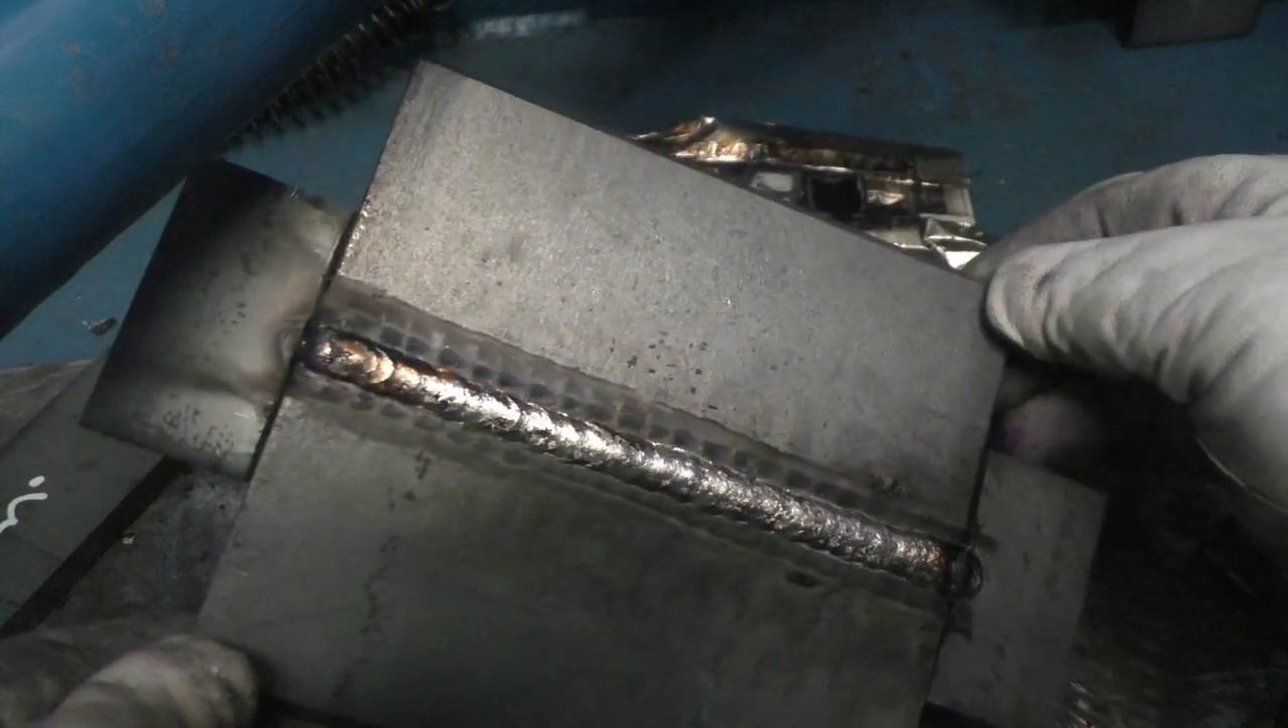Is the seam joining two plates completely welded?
Yes.